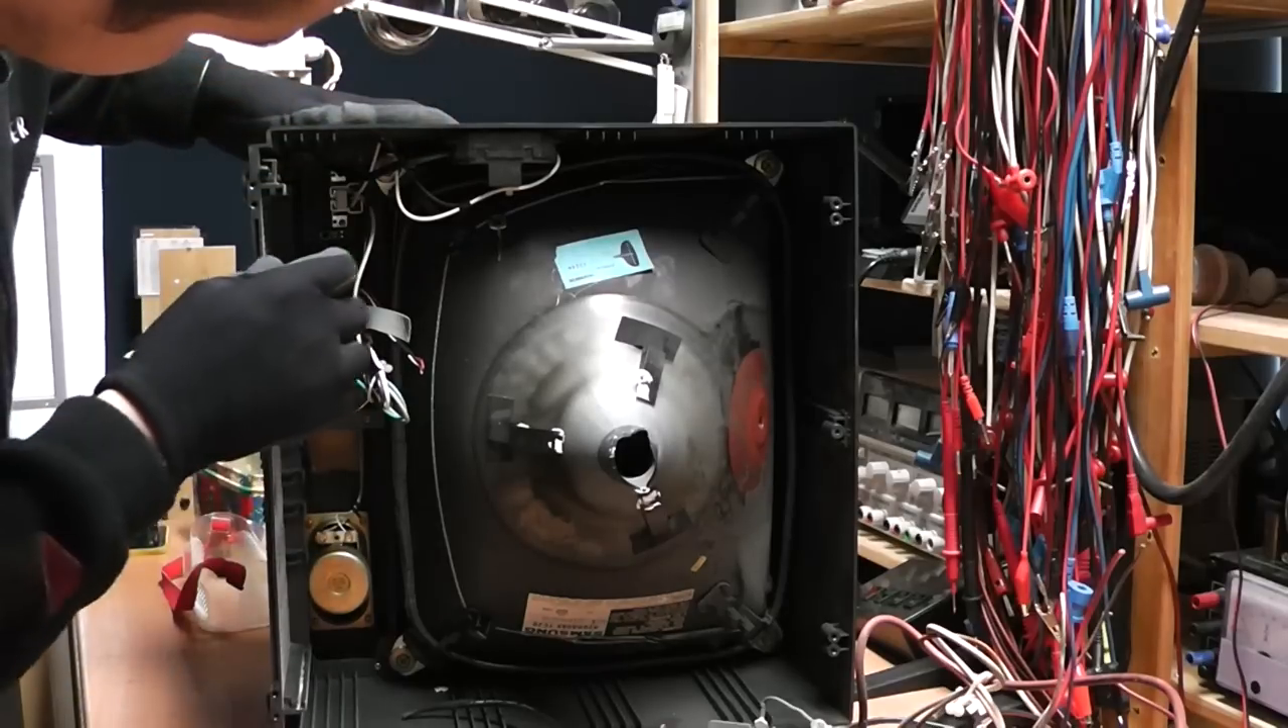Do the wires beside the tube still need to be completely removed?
Yes.